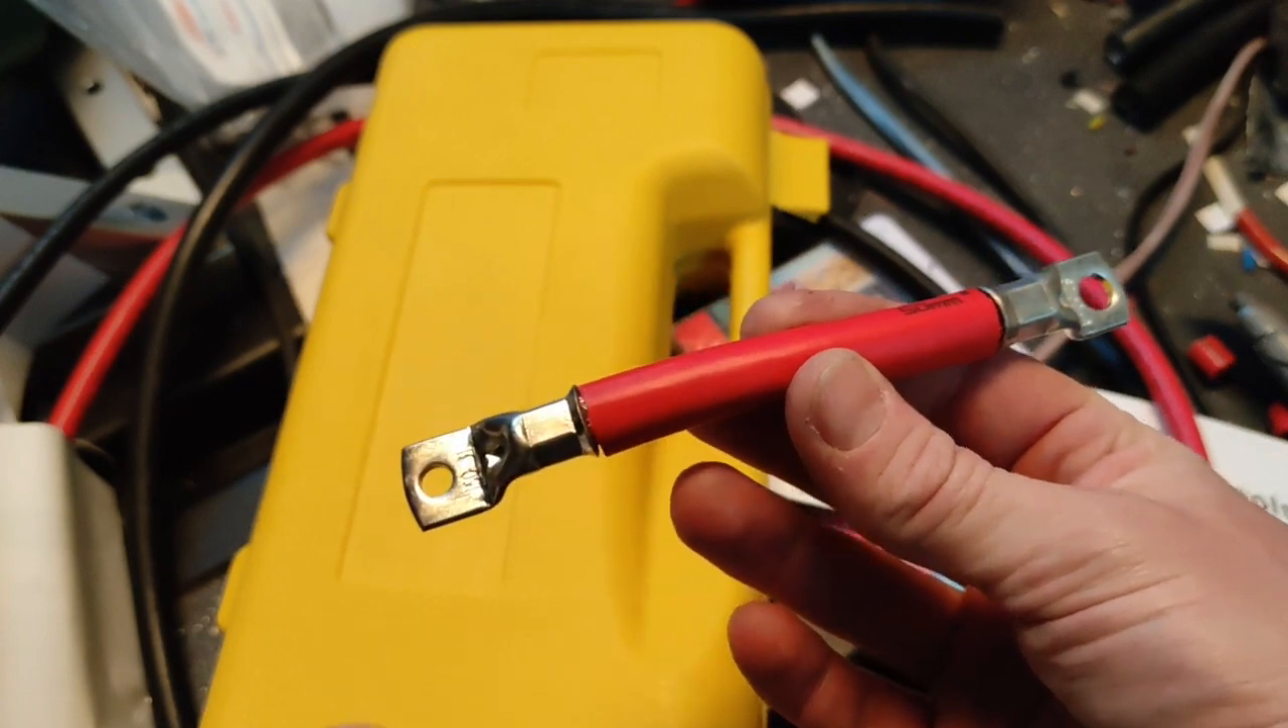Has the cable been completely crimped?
Yes.